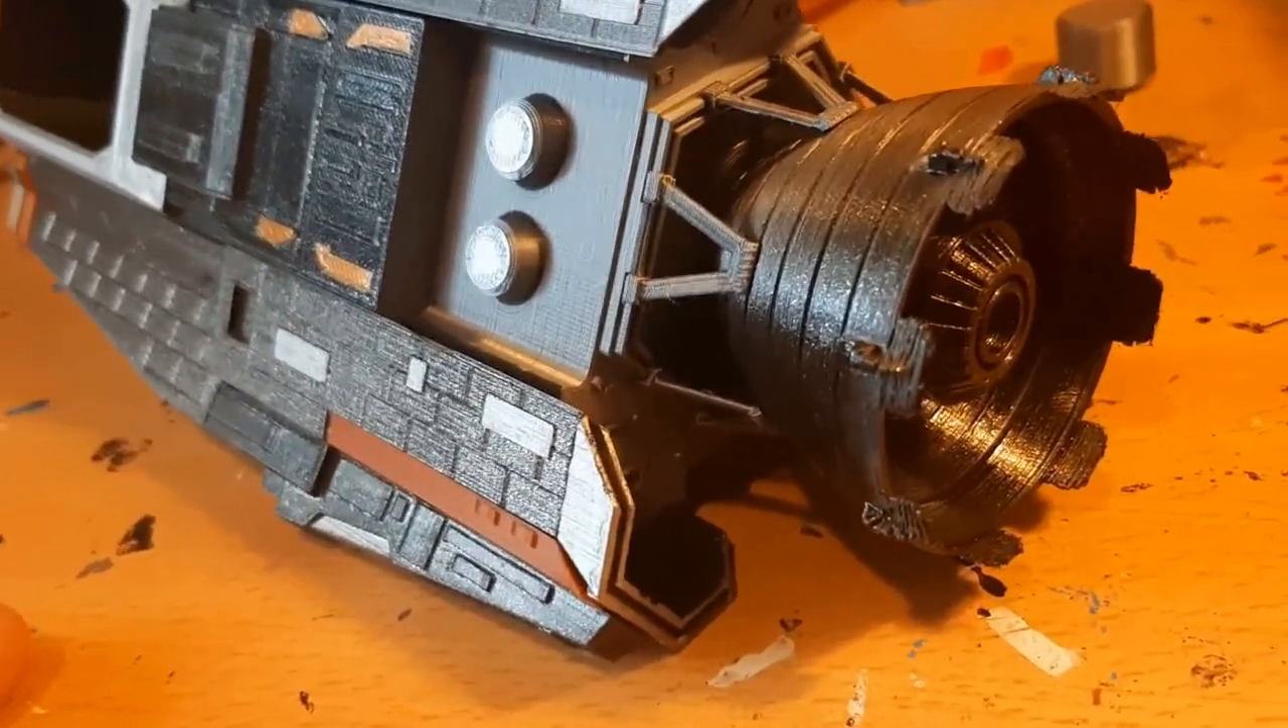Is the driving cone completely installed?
Yes.